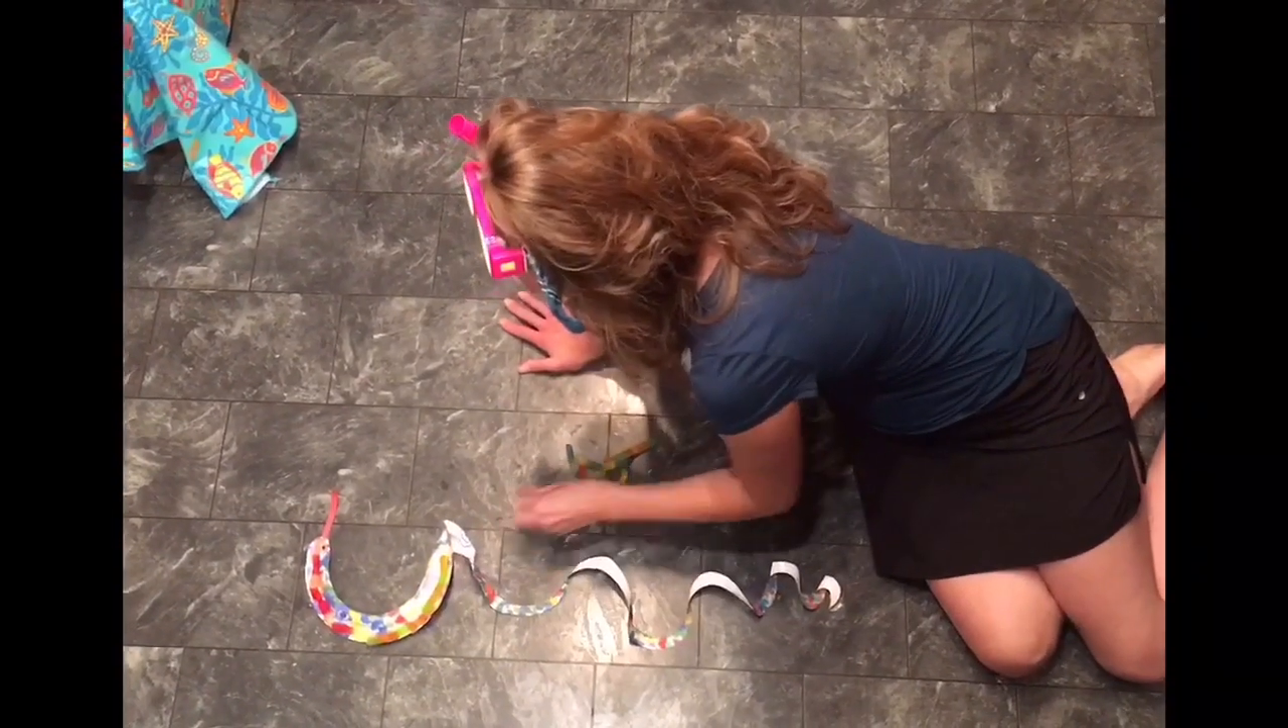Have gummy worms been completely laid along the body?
No.